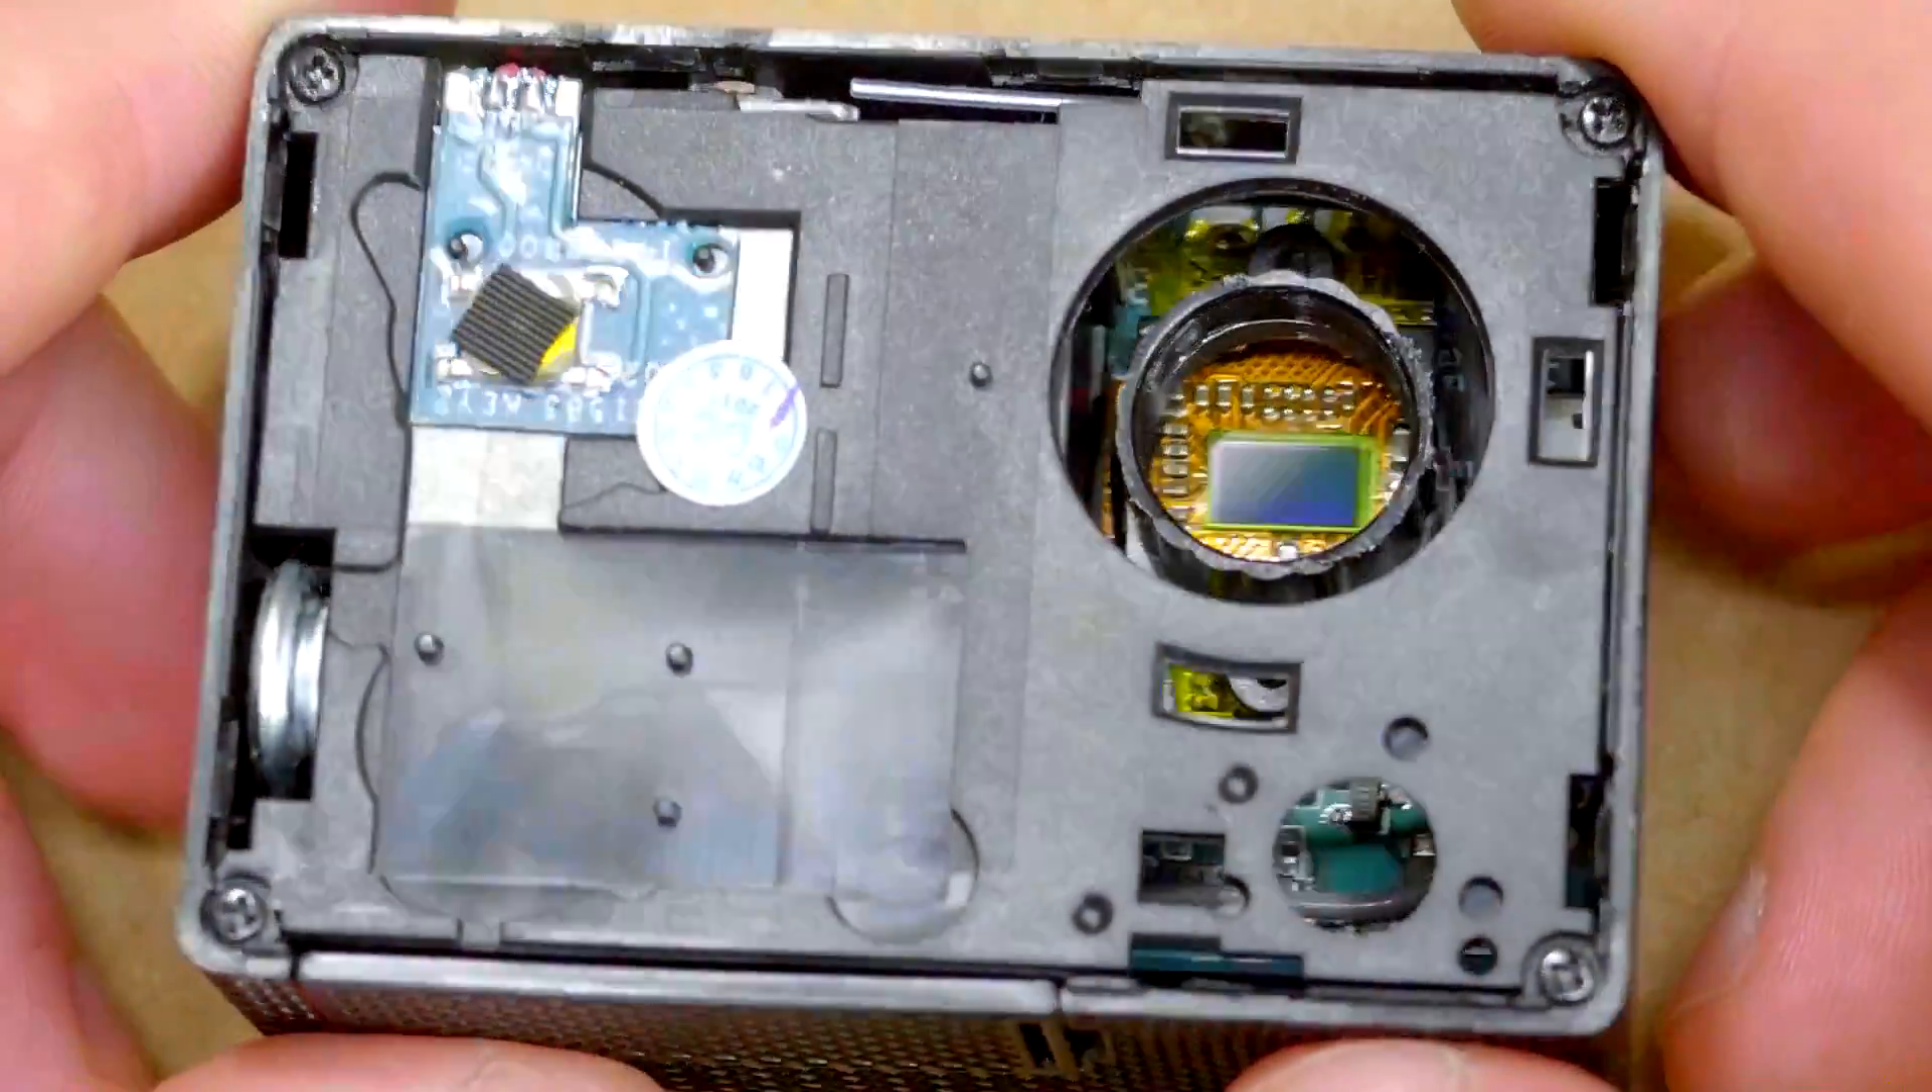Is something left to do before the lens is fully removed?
No.